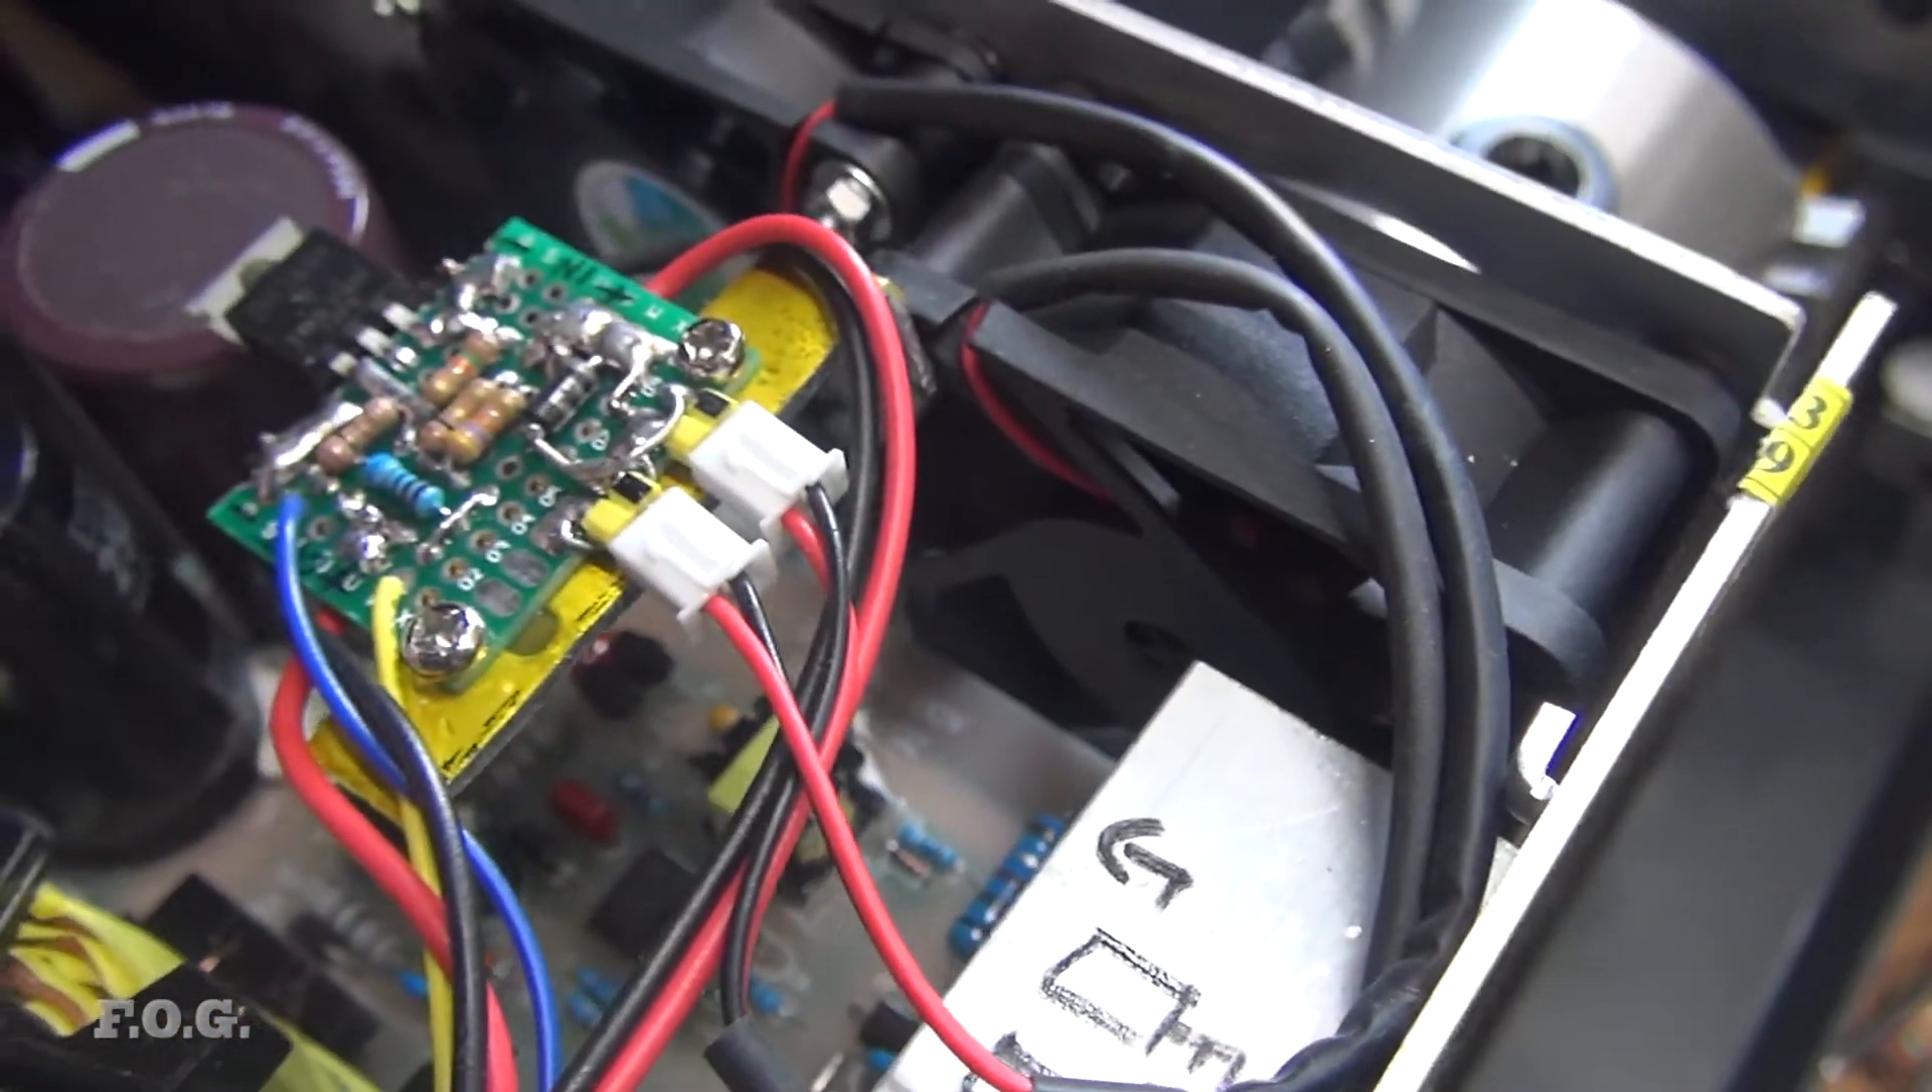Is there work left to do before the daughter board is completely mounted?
No.